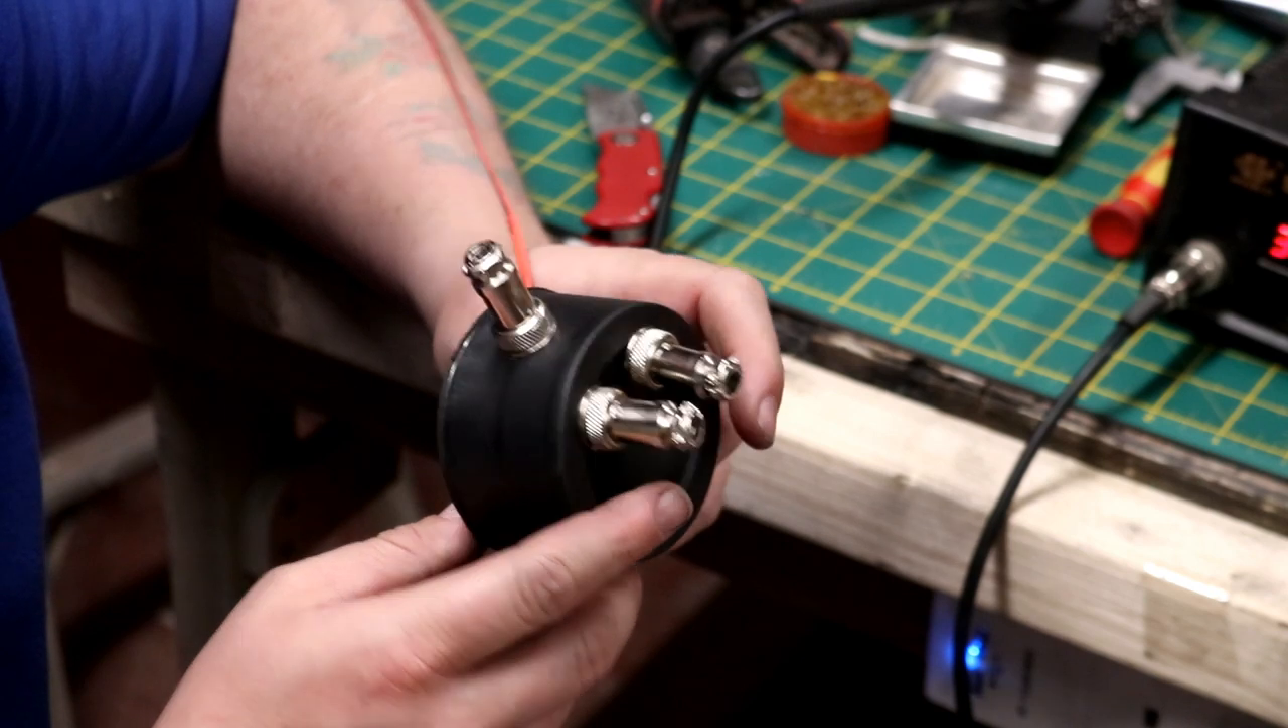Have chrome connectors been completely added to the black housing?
Yes.